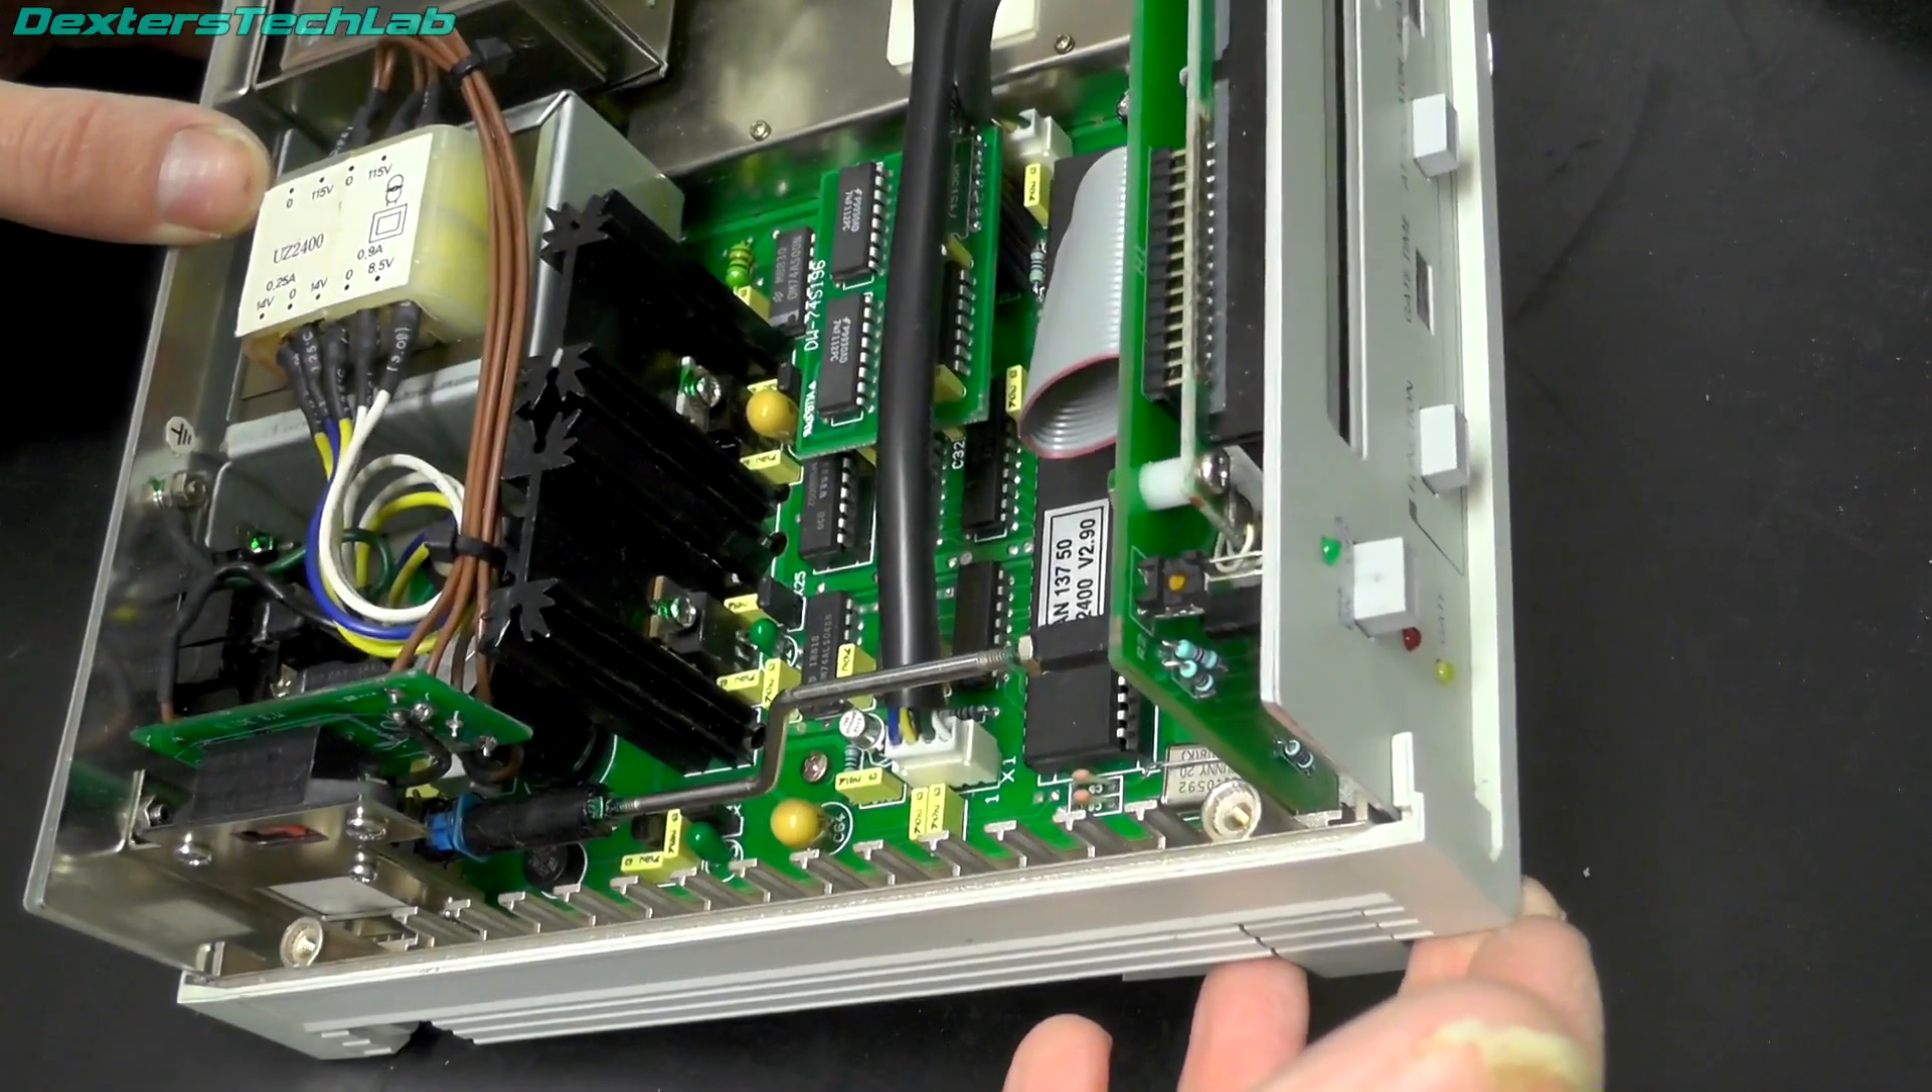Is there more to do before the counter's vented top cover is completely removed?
No.